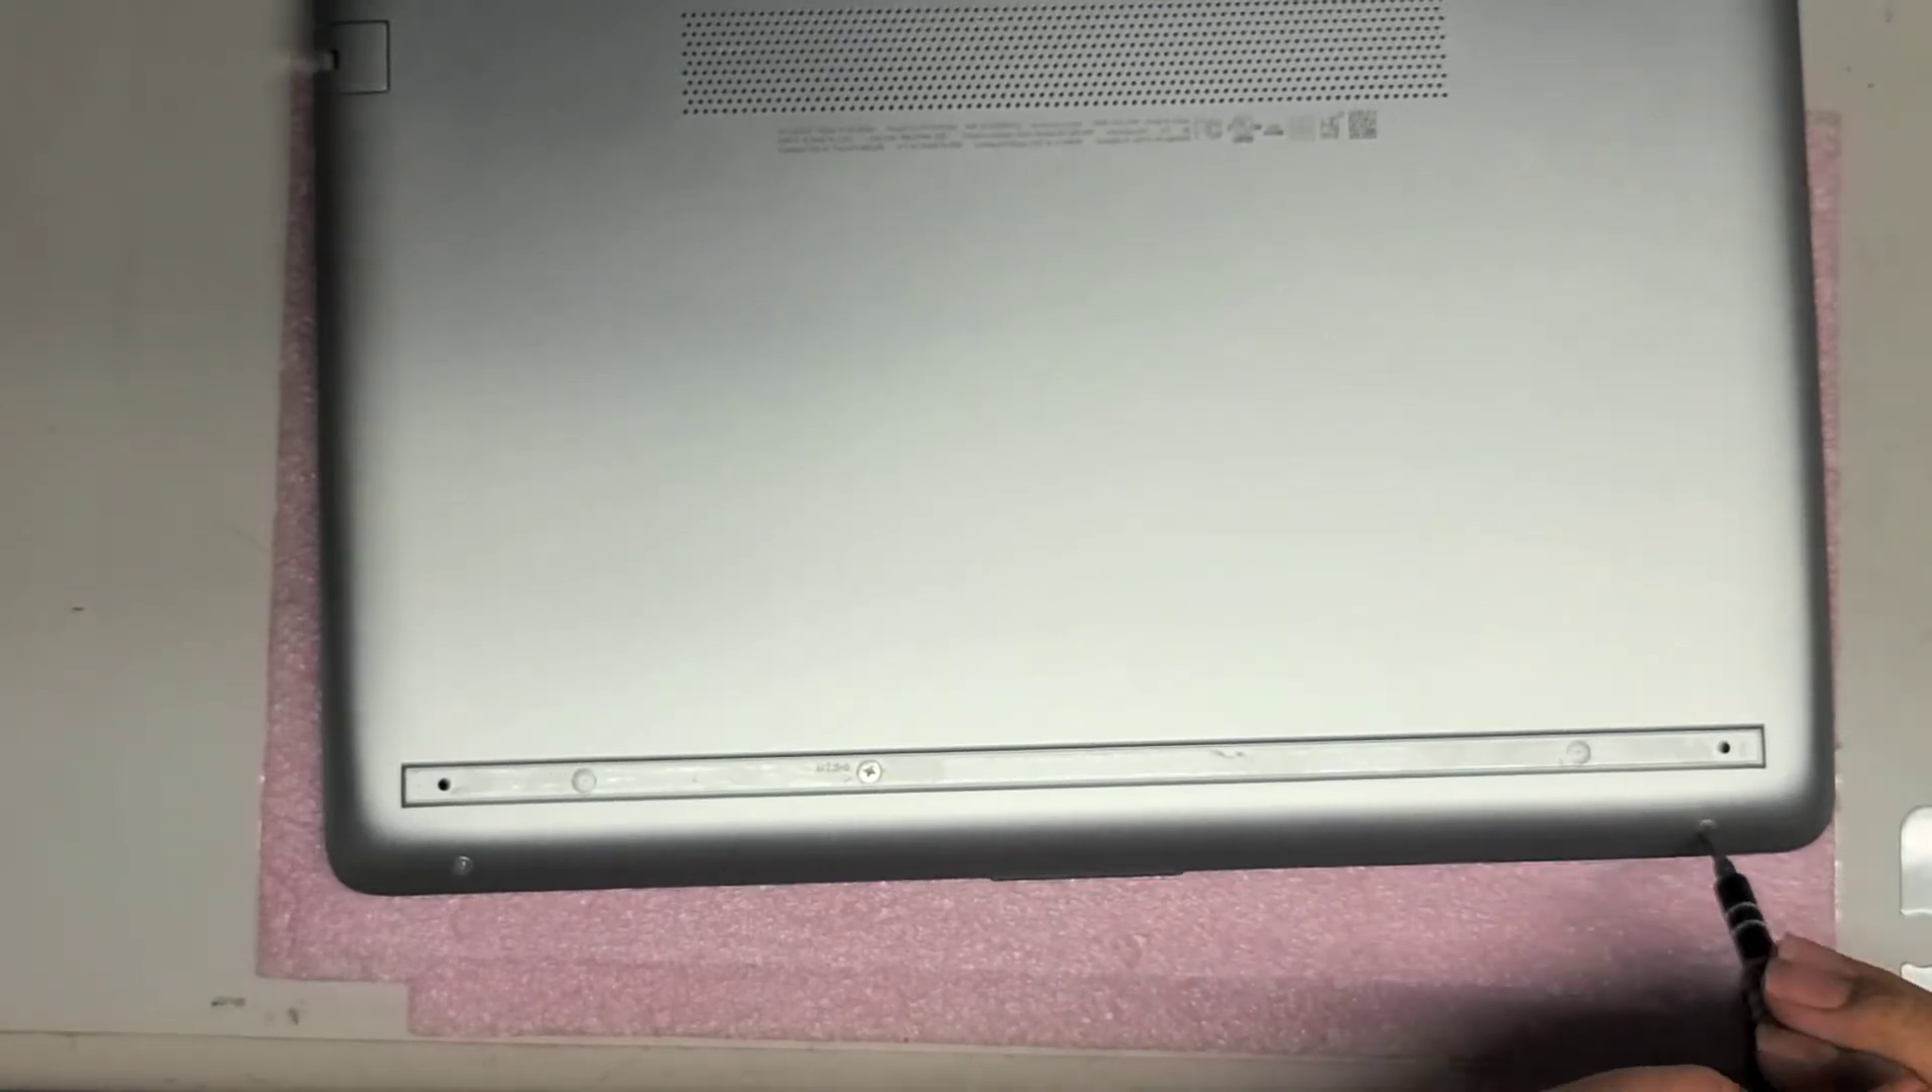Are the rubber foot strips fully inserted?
No.